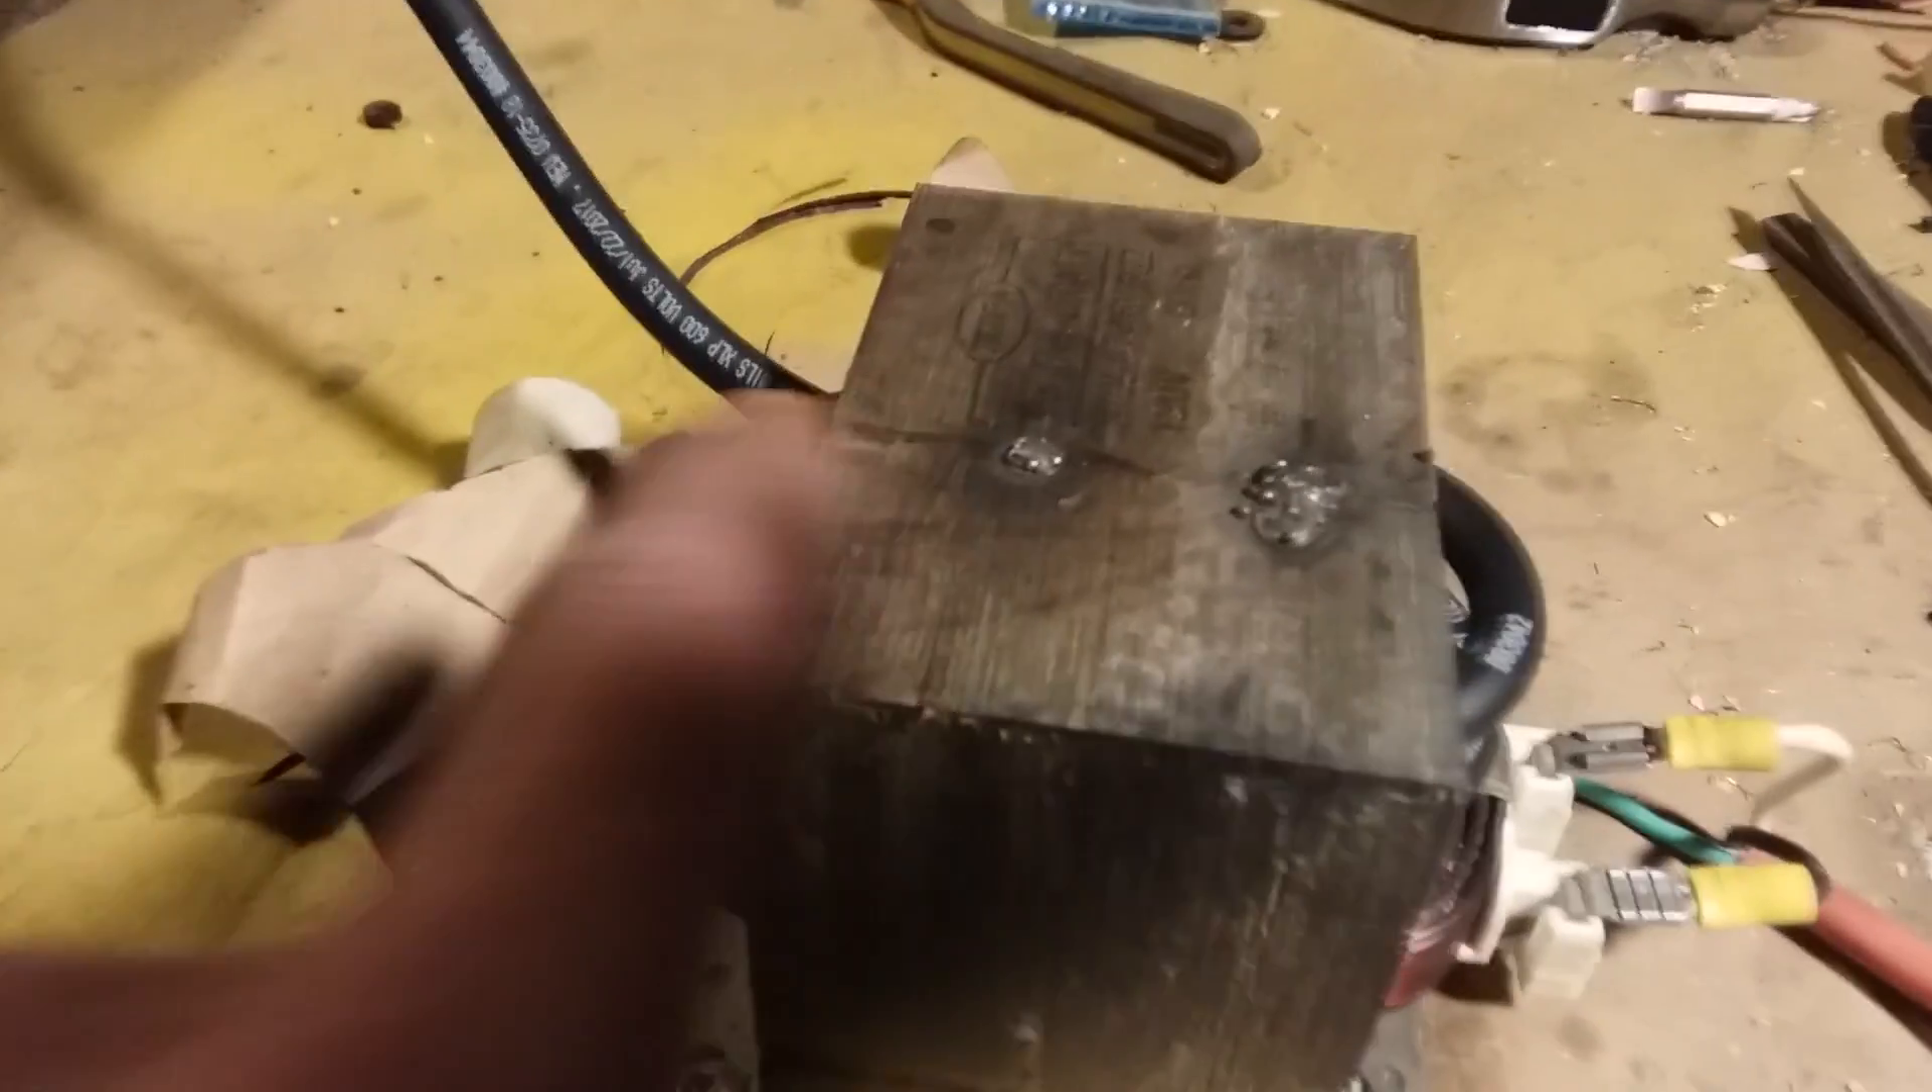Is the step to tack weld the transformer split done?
Yes.